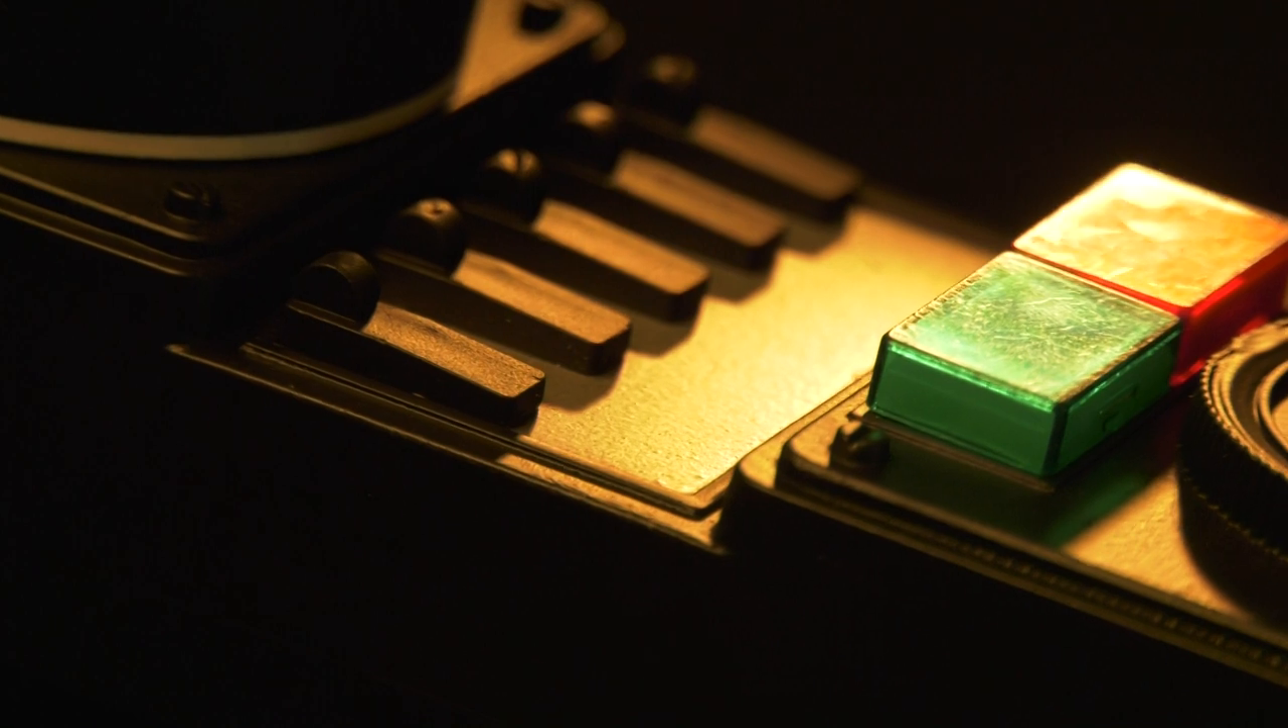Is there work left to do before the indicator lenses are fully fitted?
No.